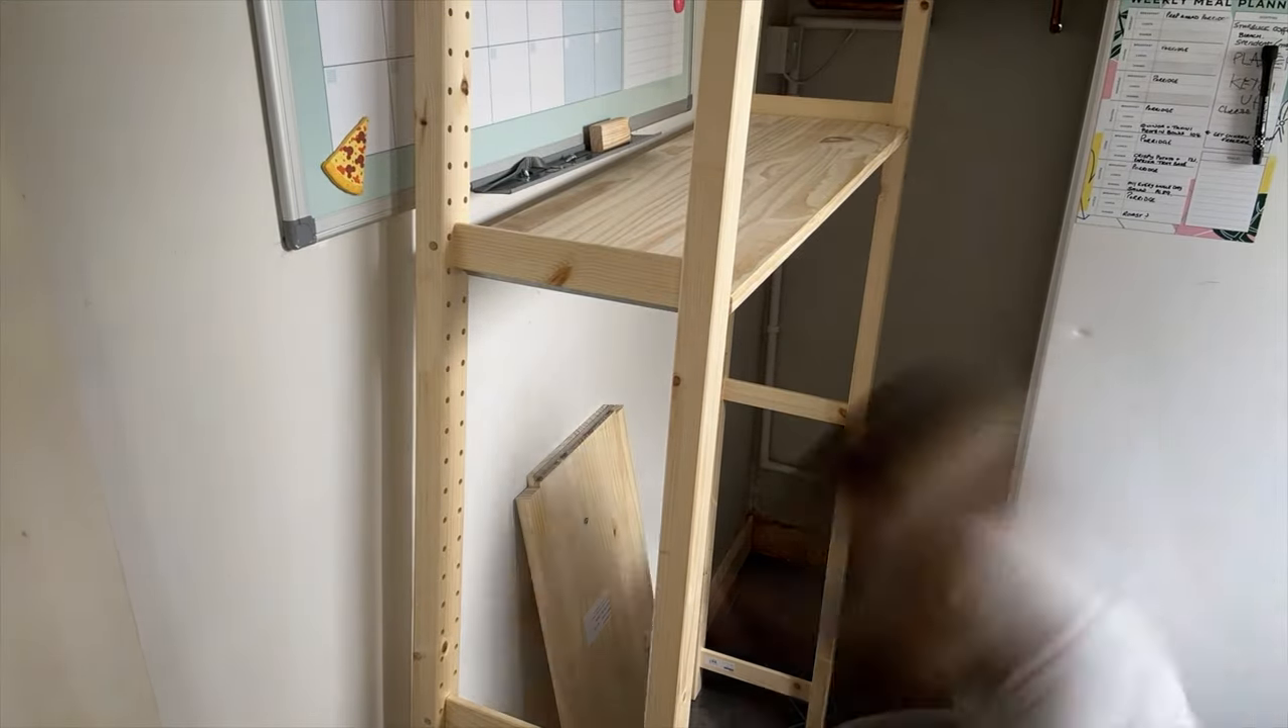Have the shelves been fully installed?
No.